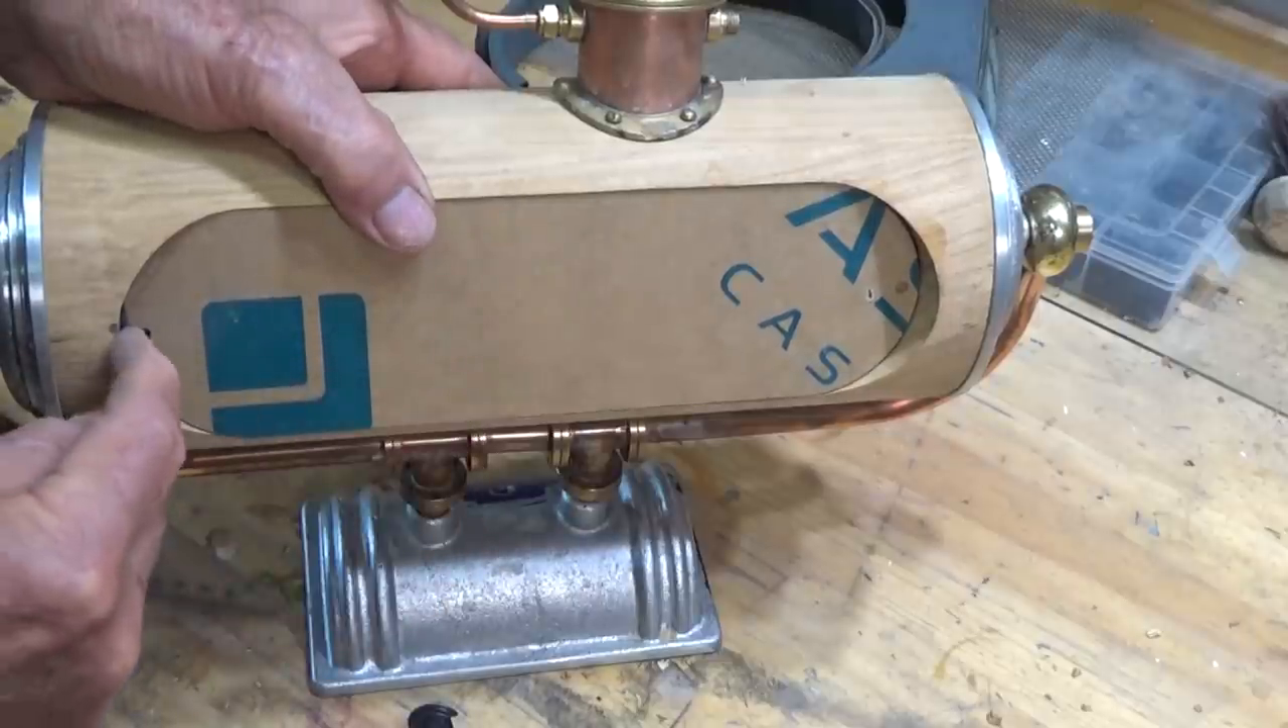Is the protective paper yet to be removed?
Yes.